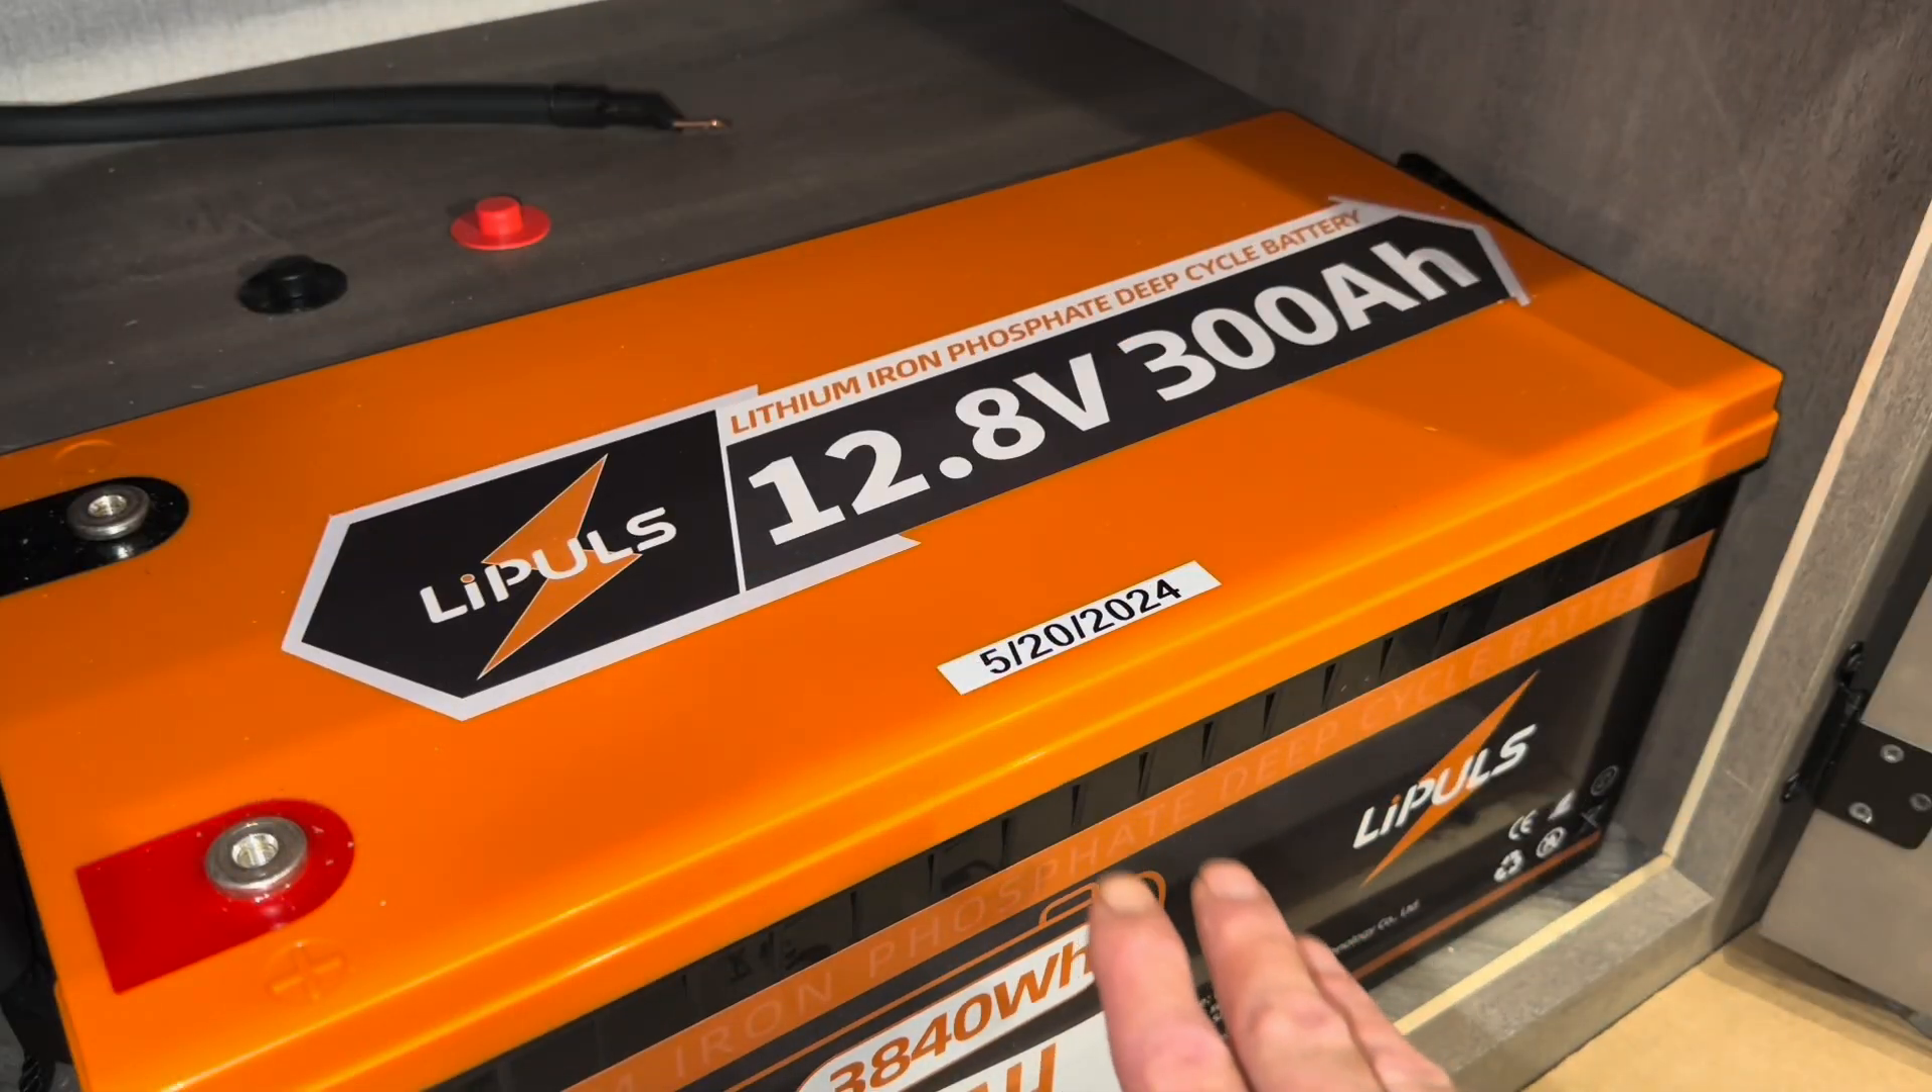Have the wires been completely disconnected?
Yes.